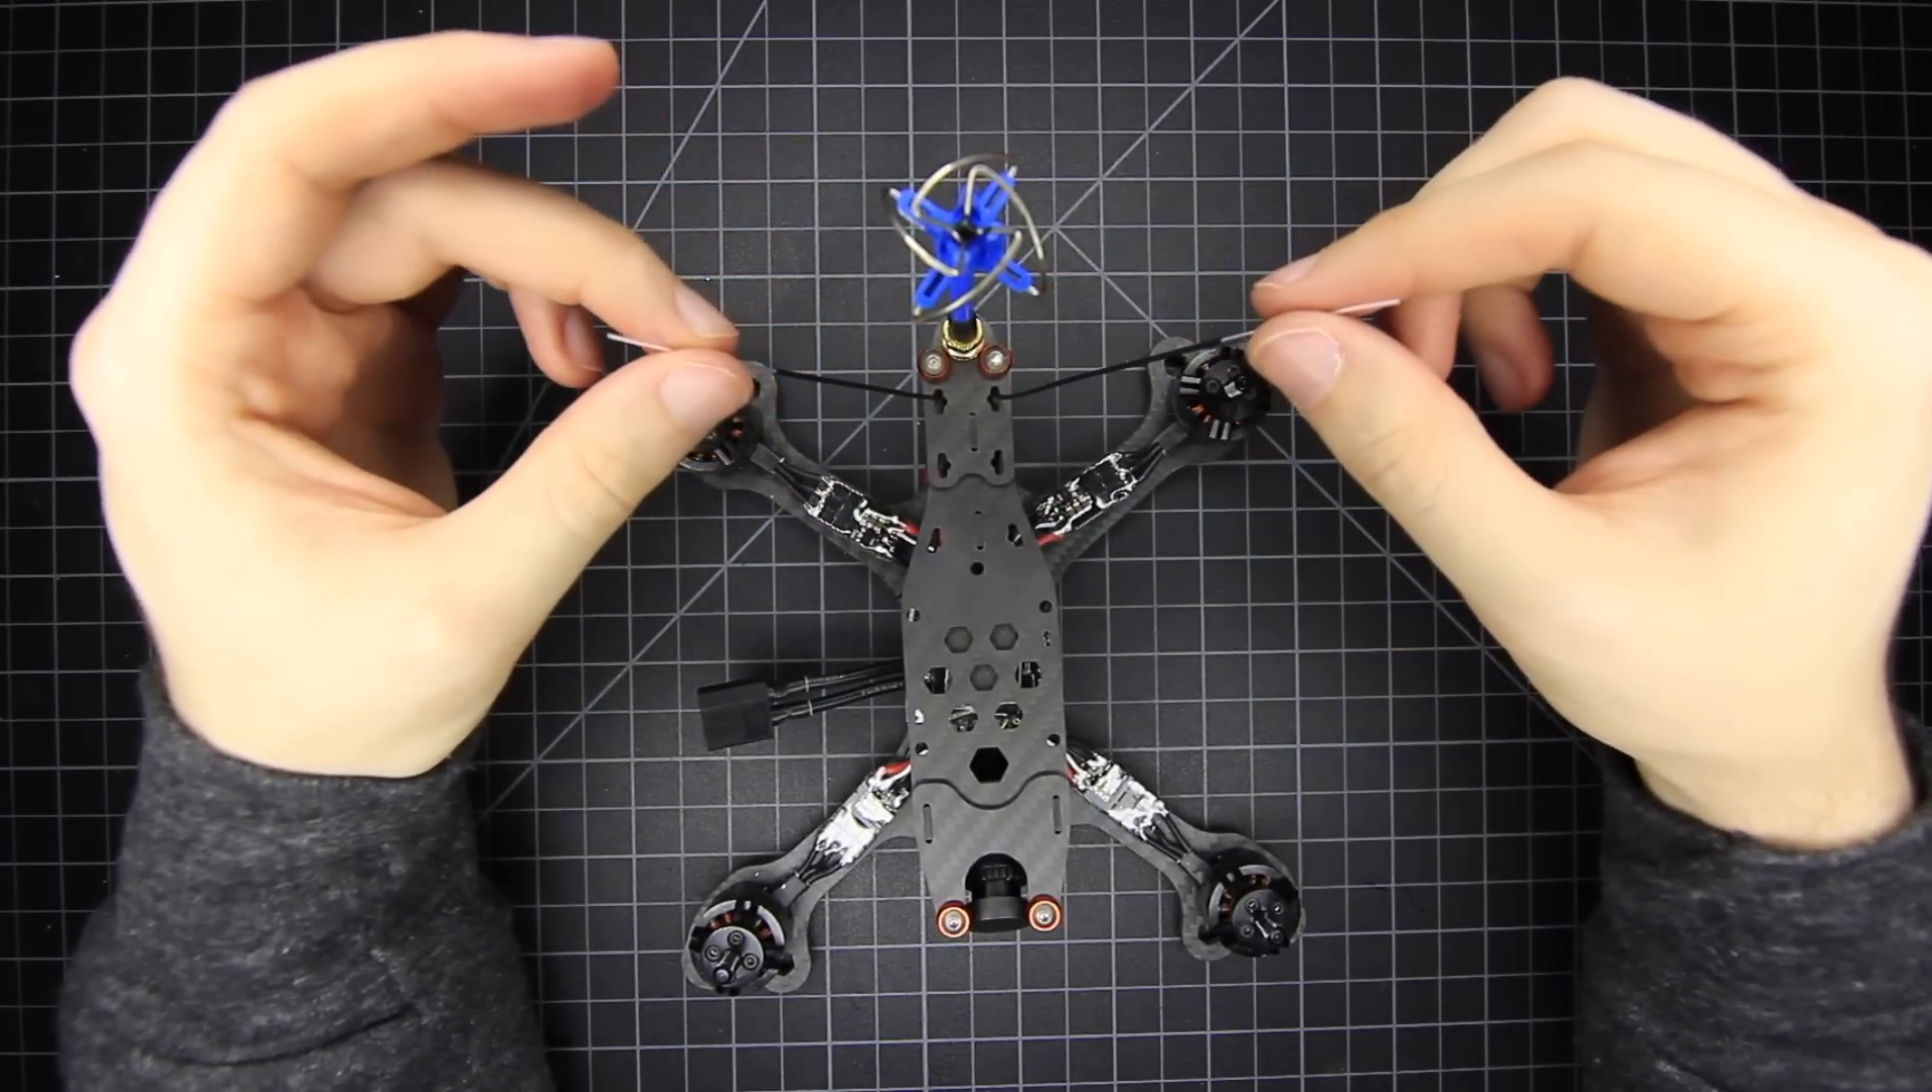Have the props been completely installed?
No.